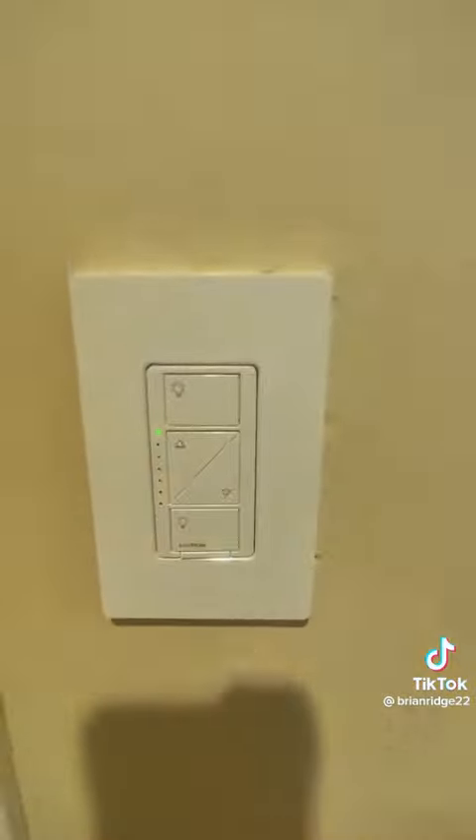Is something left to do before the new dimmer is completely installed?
No.